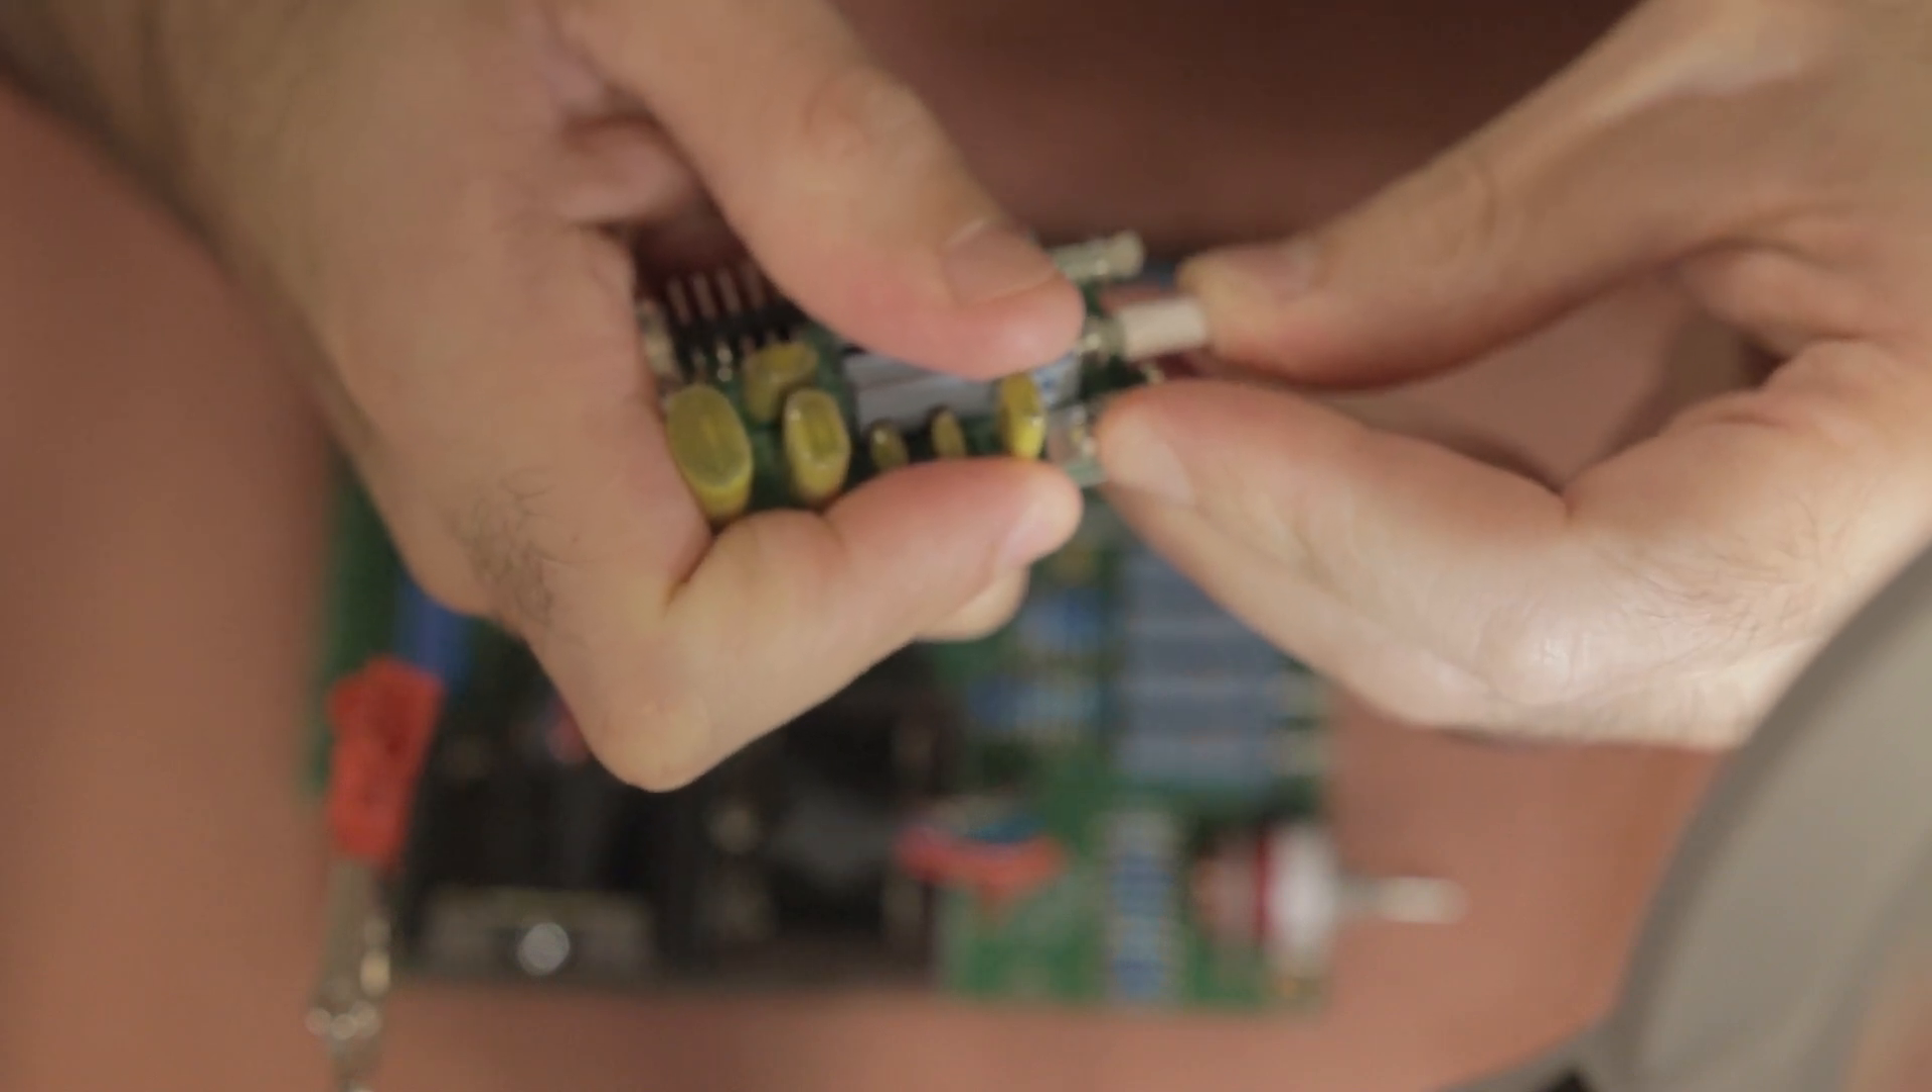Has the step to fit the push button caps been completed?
No.